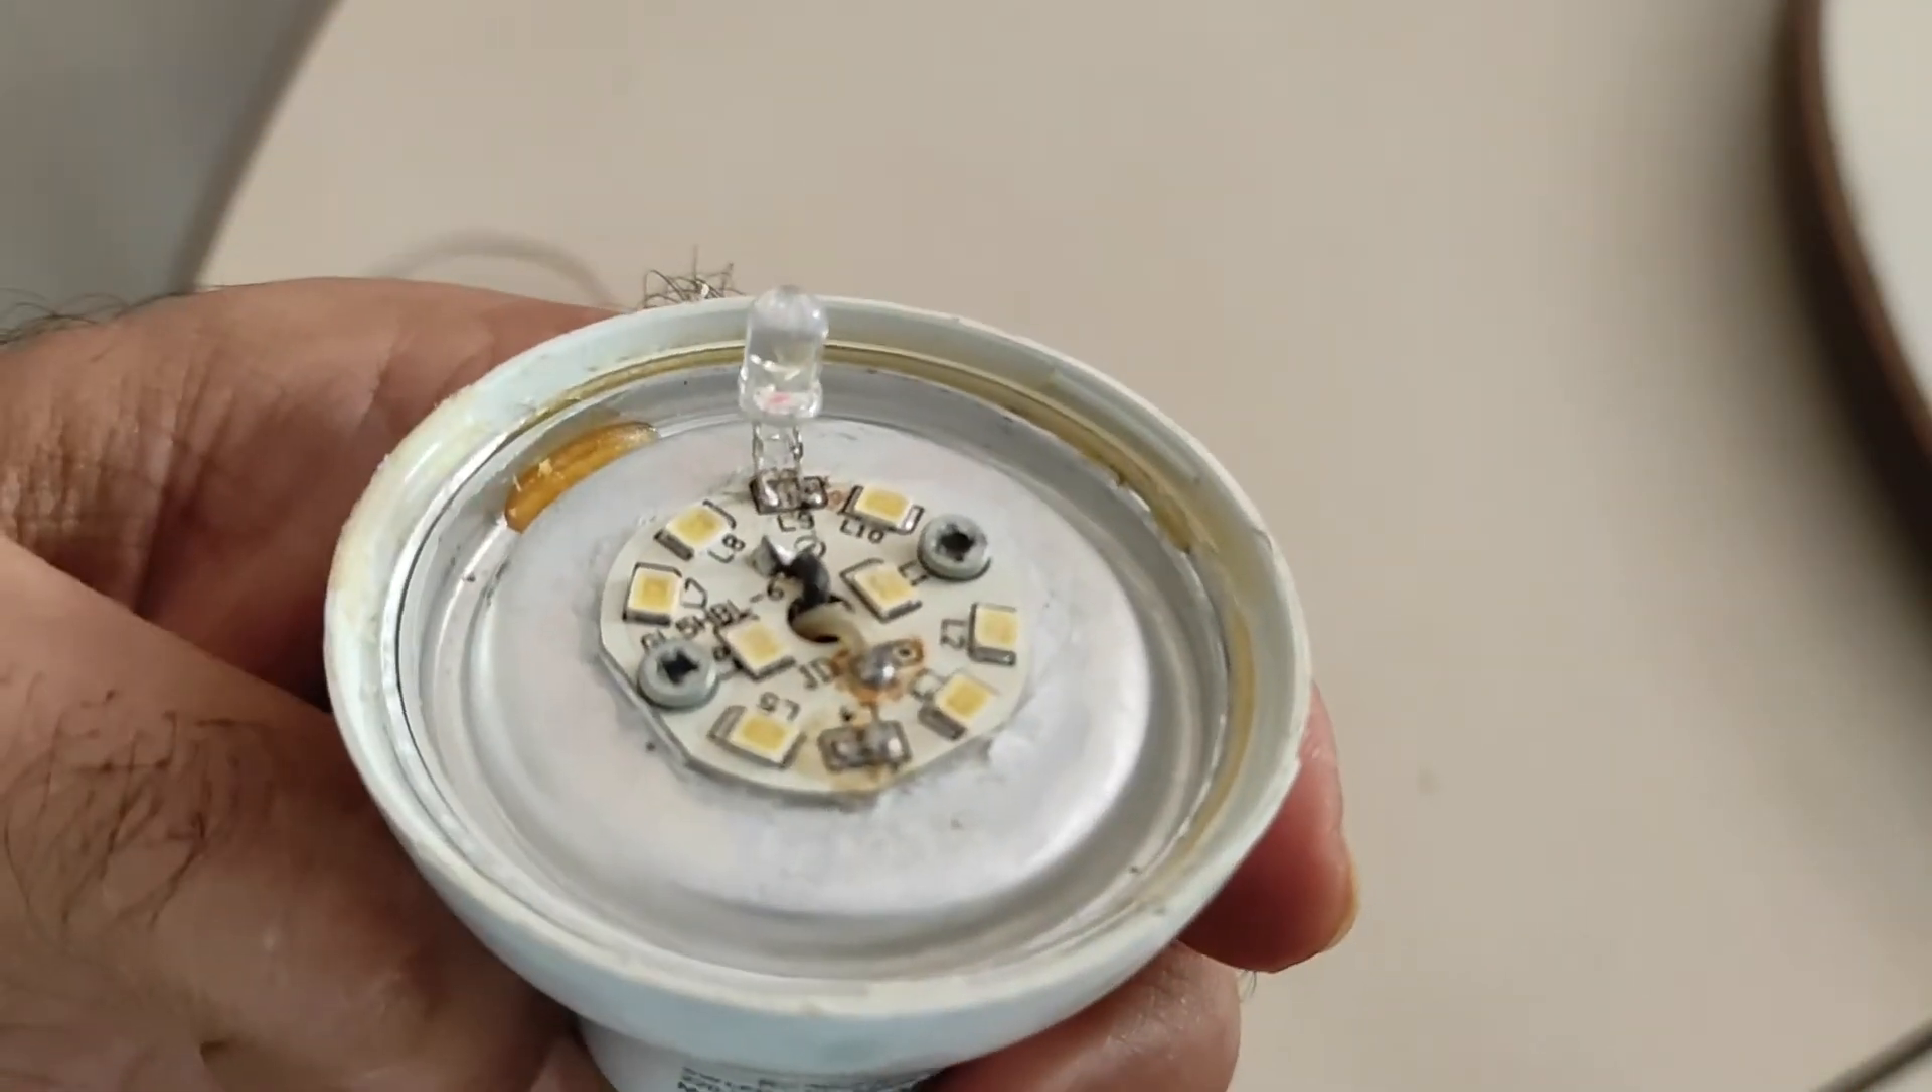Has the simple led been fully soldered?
Yes.